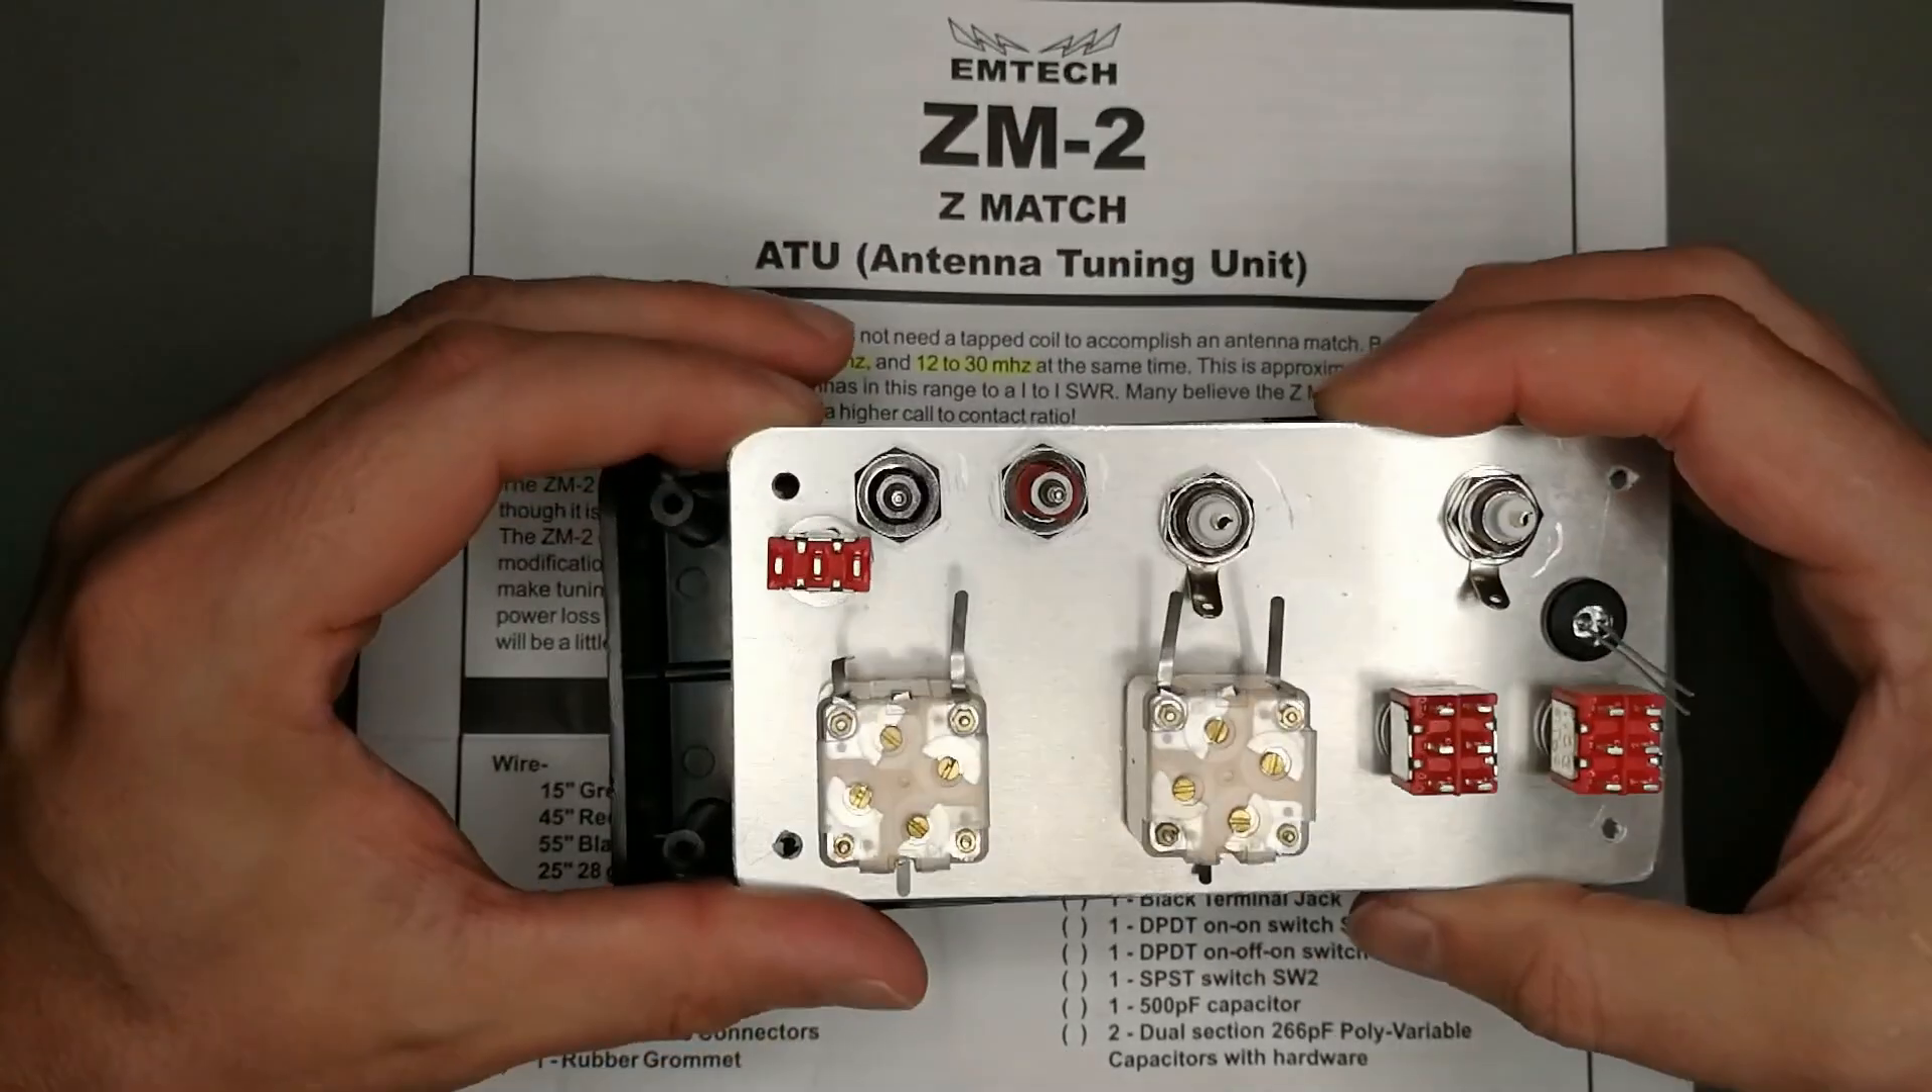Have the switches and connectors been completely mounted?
Yes.